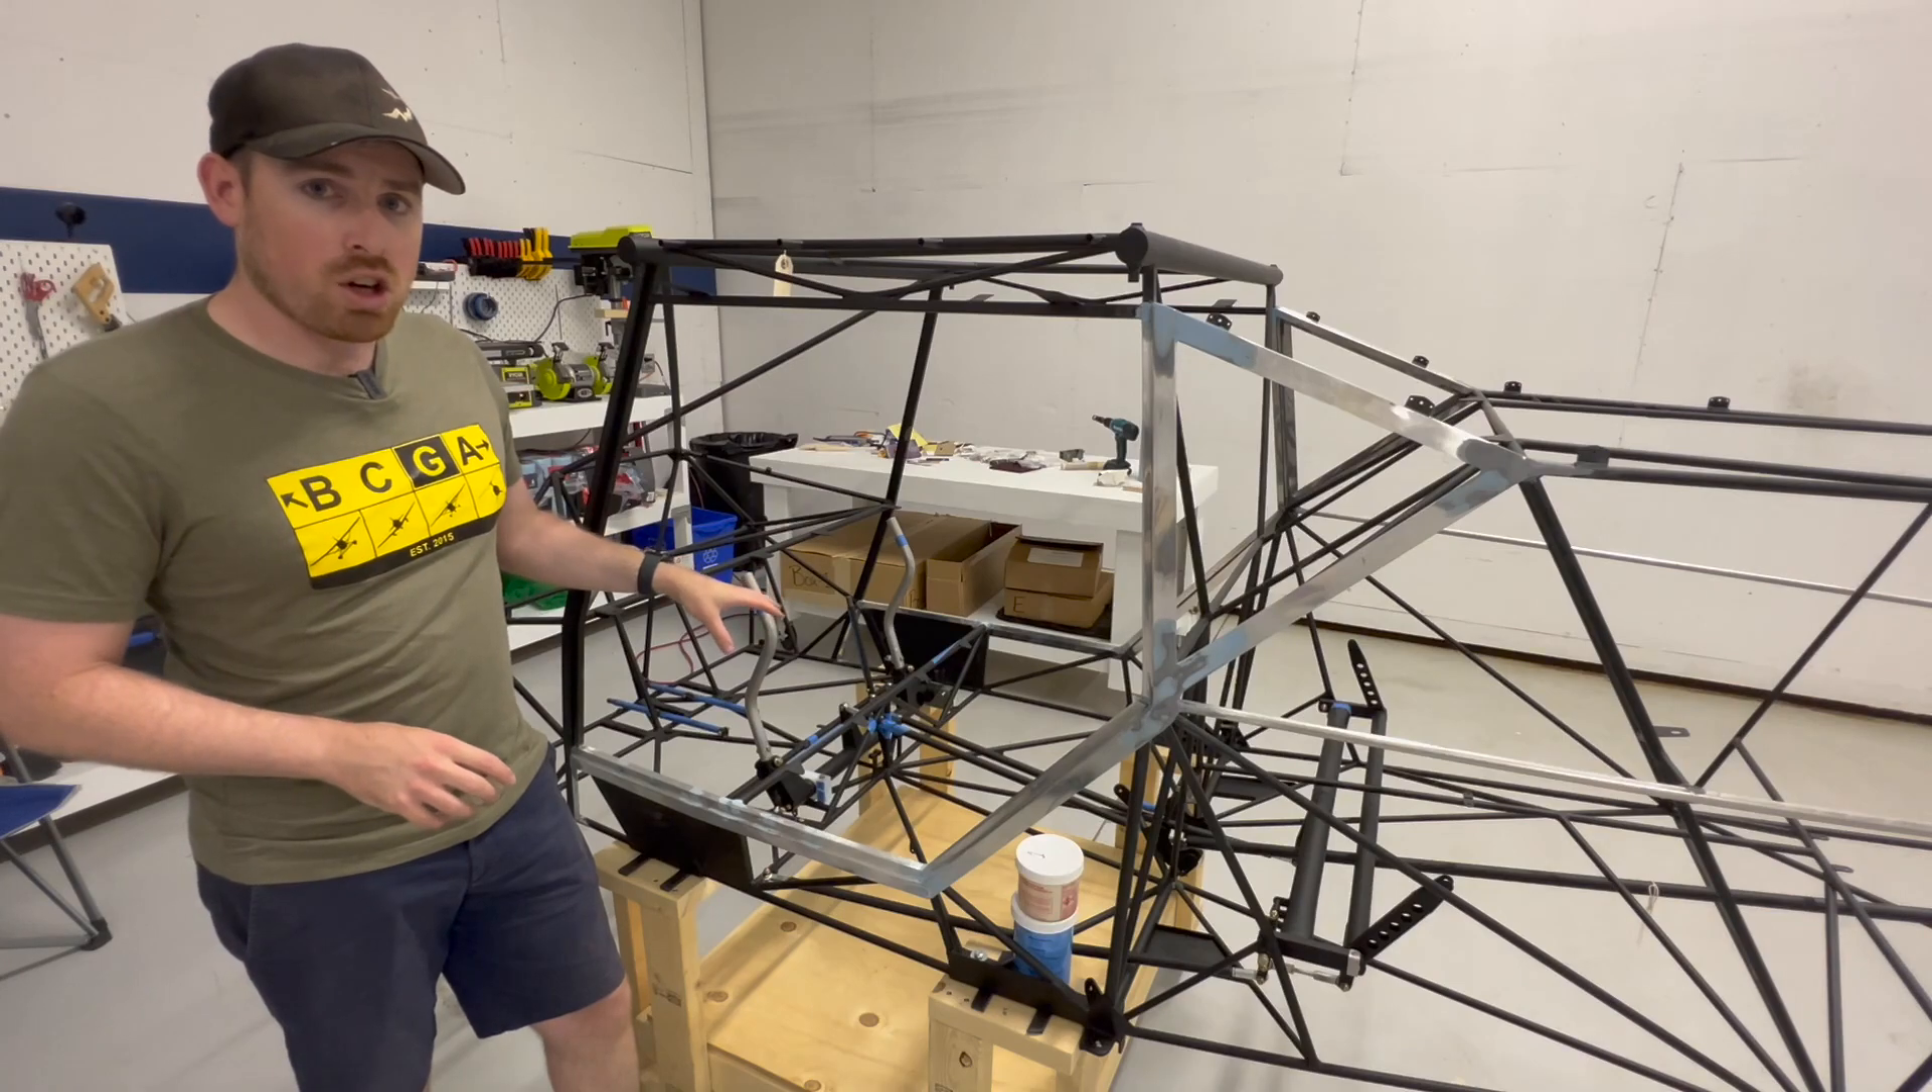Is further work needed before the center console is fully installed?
Yes.